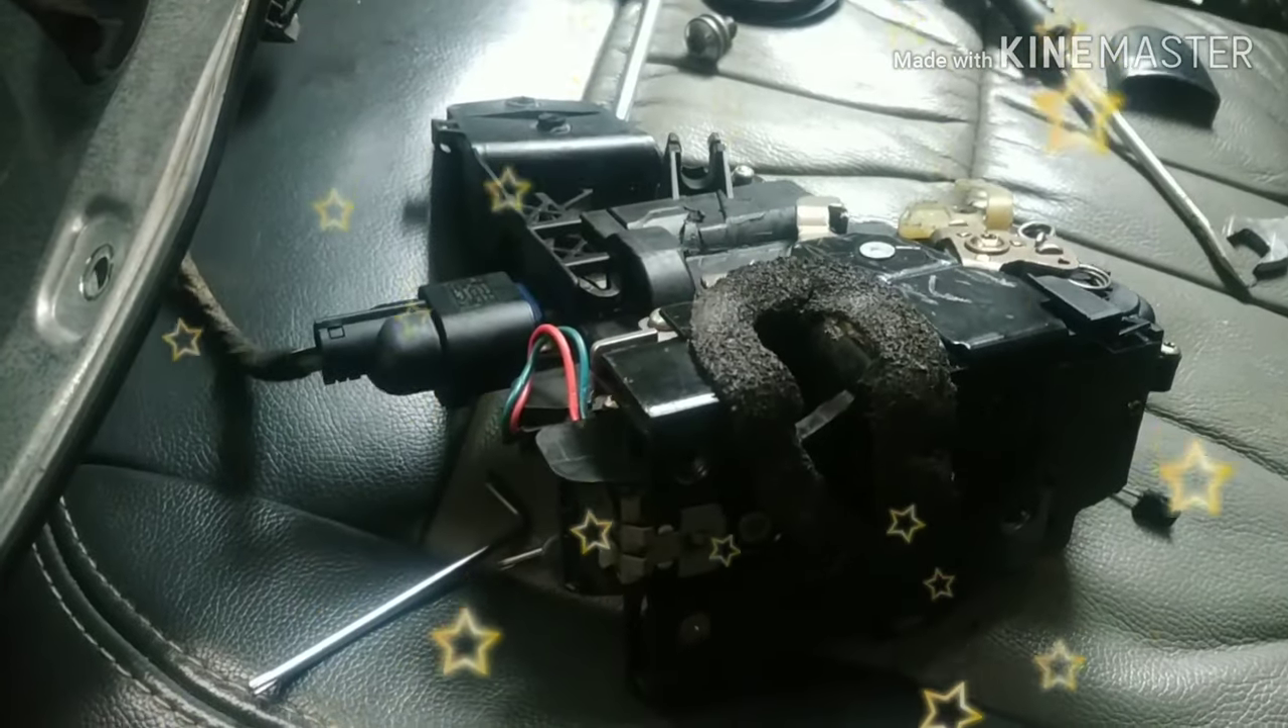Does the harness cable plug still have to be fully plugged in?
No.